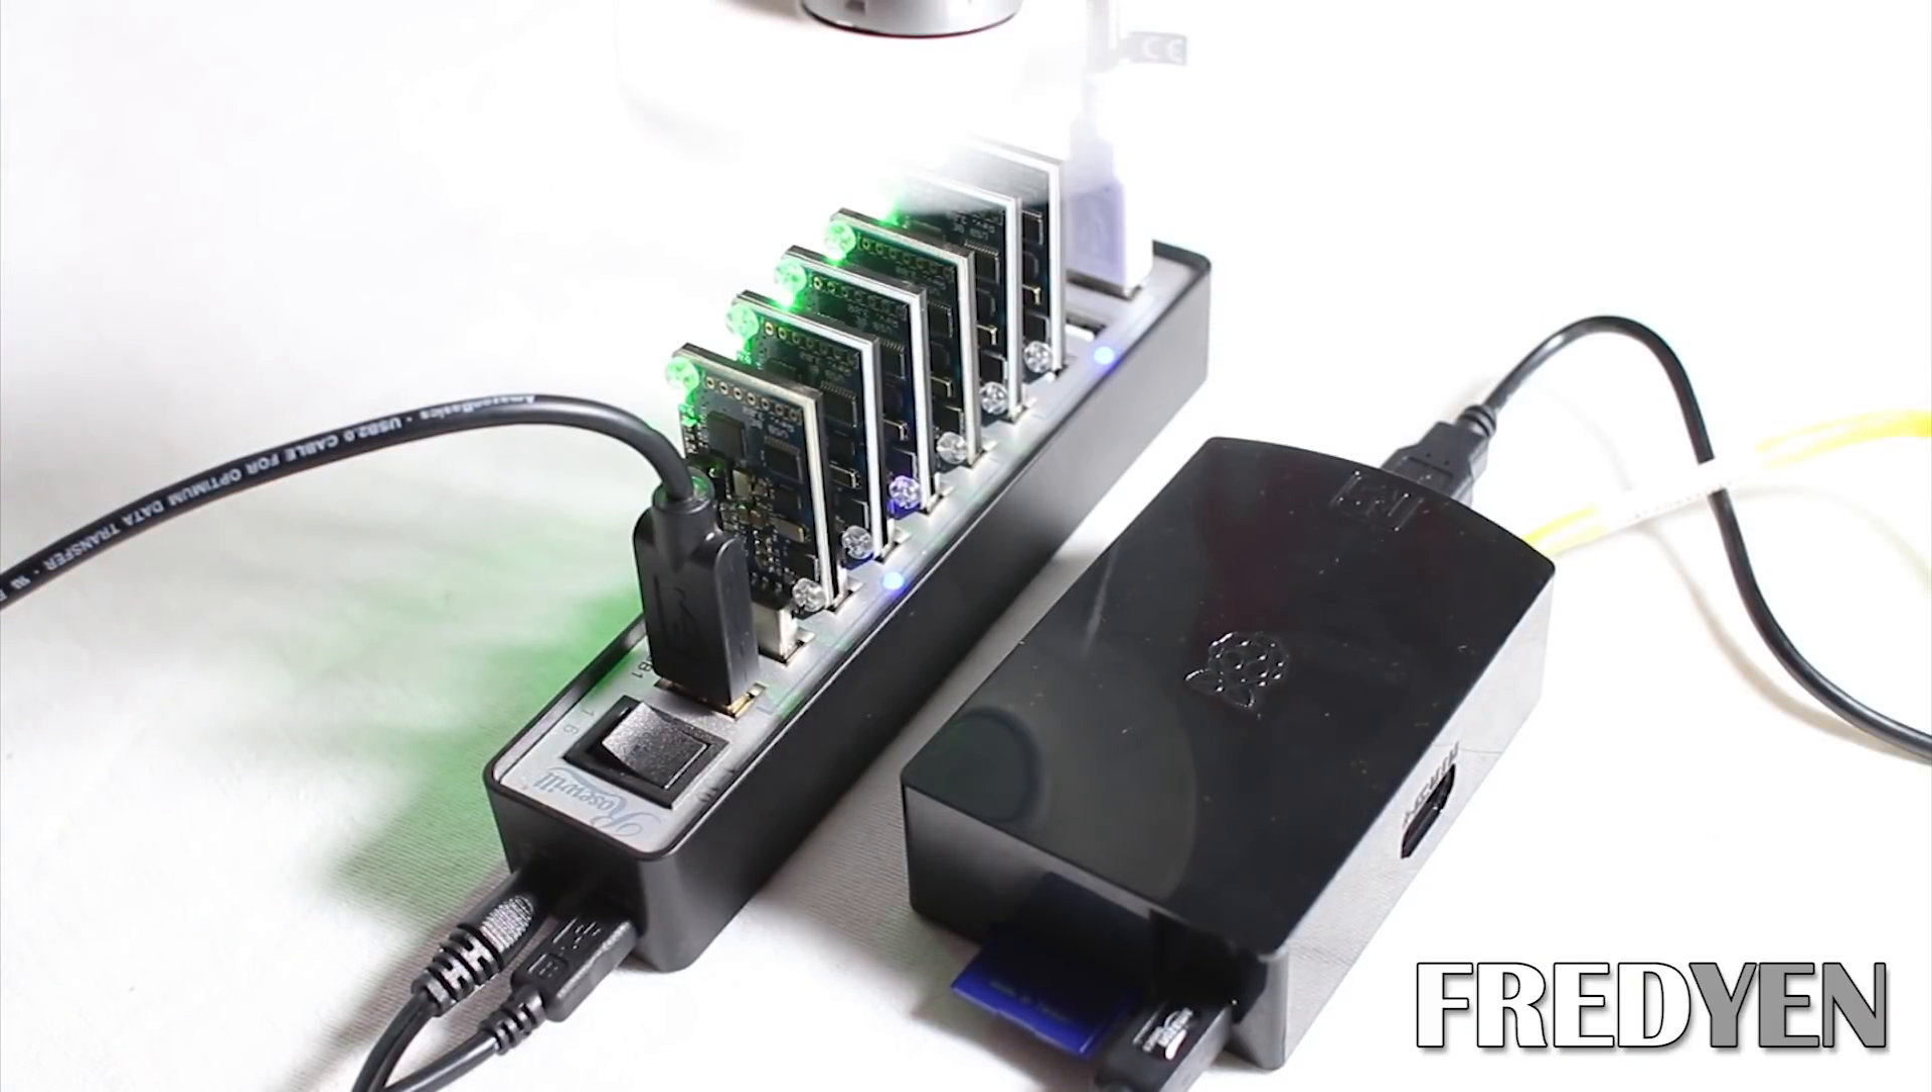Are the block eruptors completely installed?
Yes.